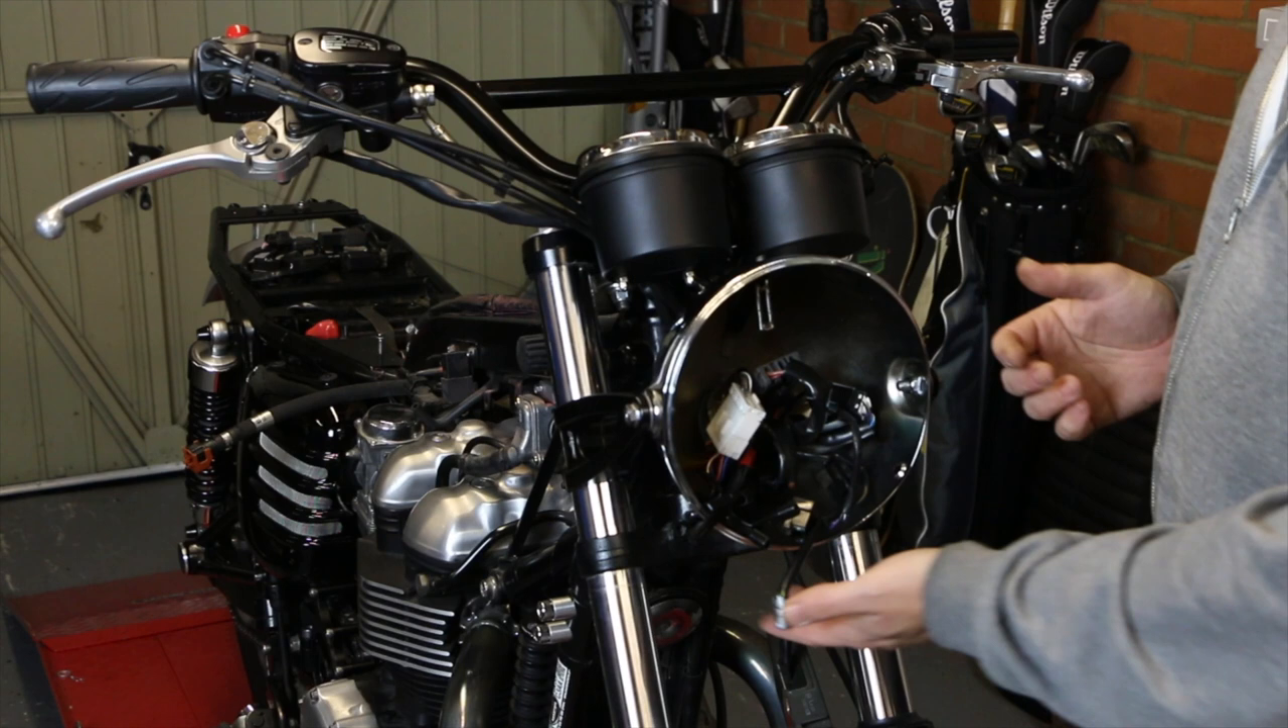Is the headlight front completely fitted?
No.